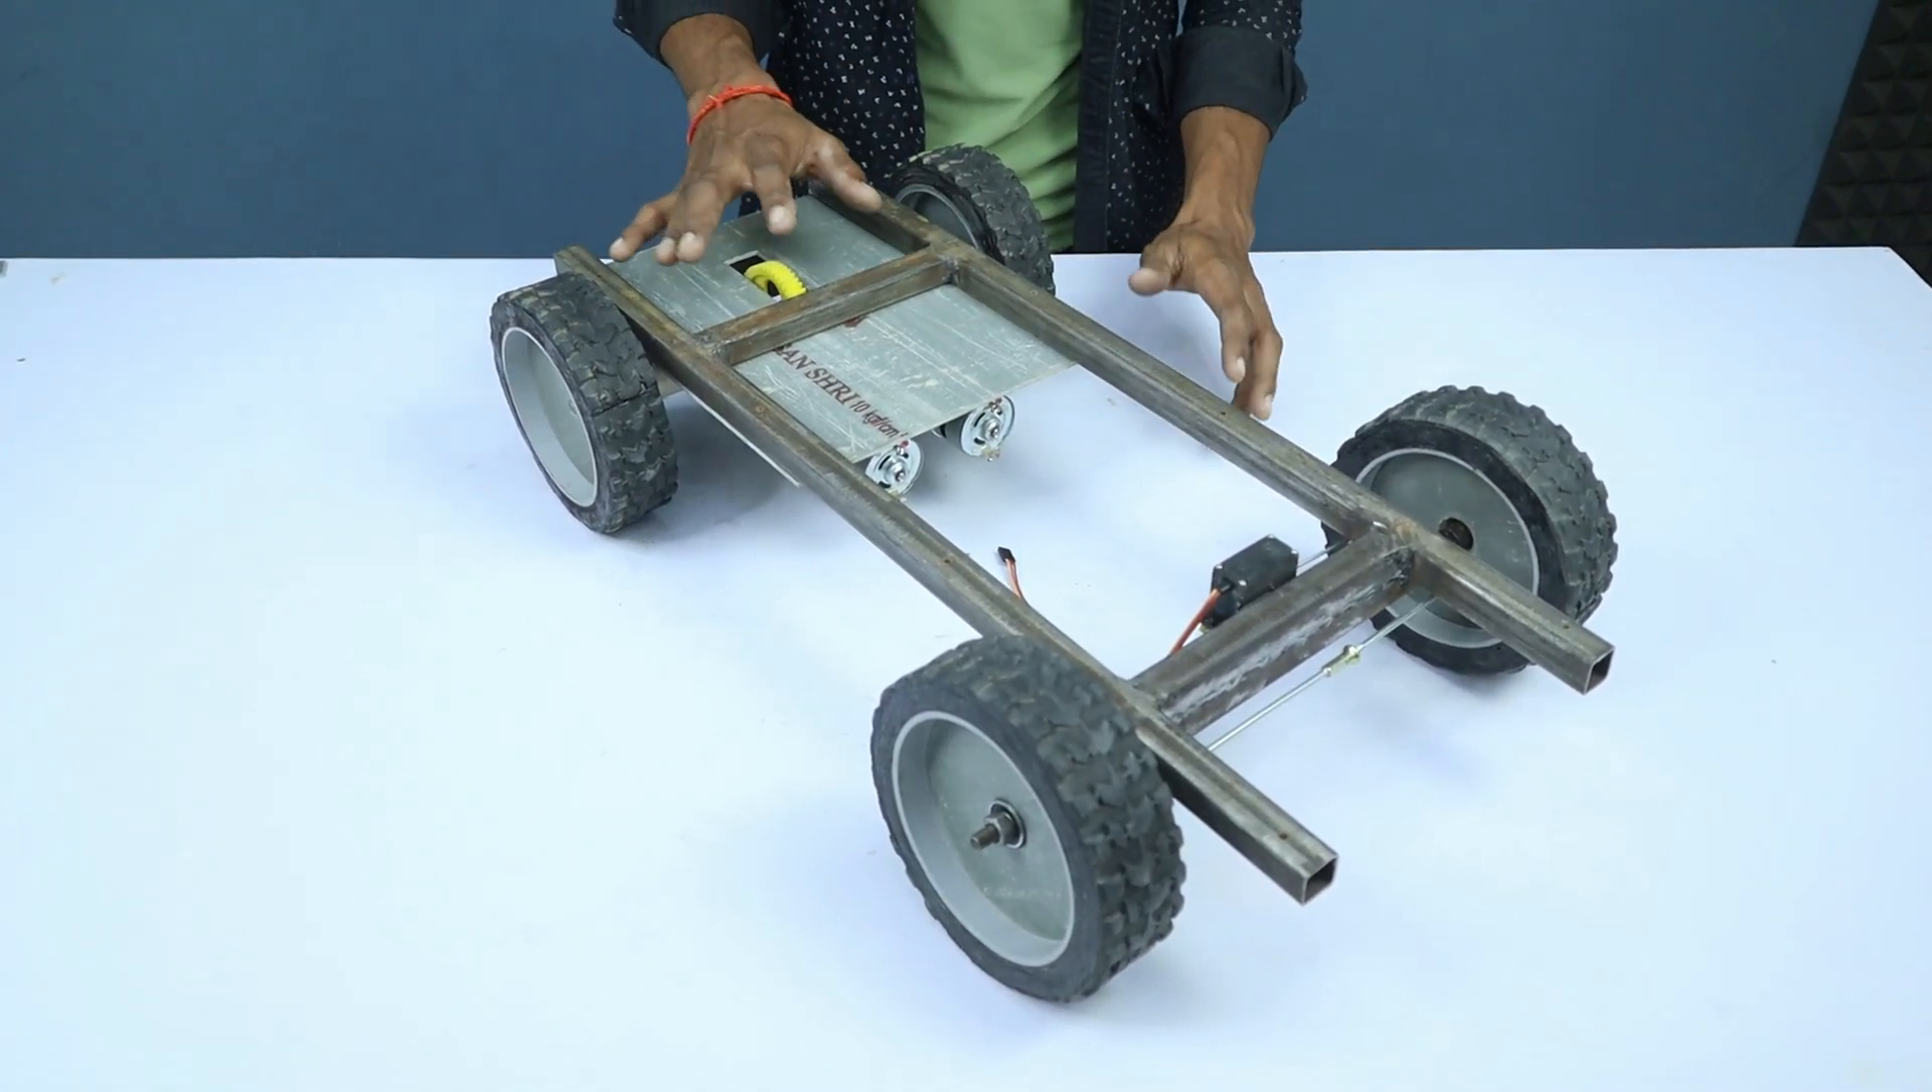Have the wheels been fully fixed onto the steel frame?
Yes.